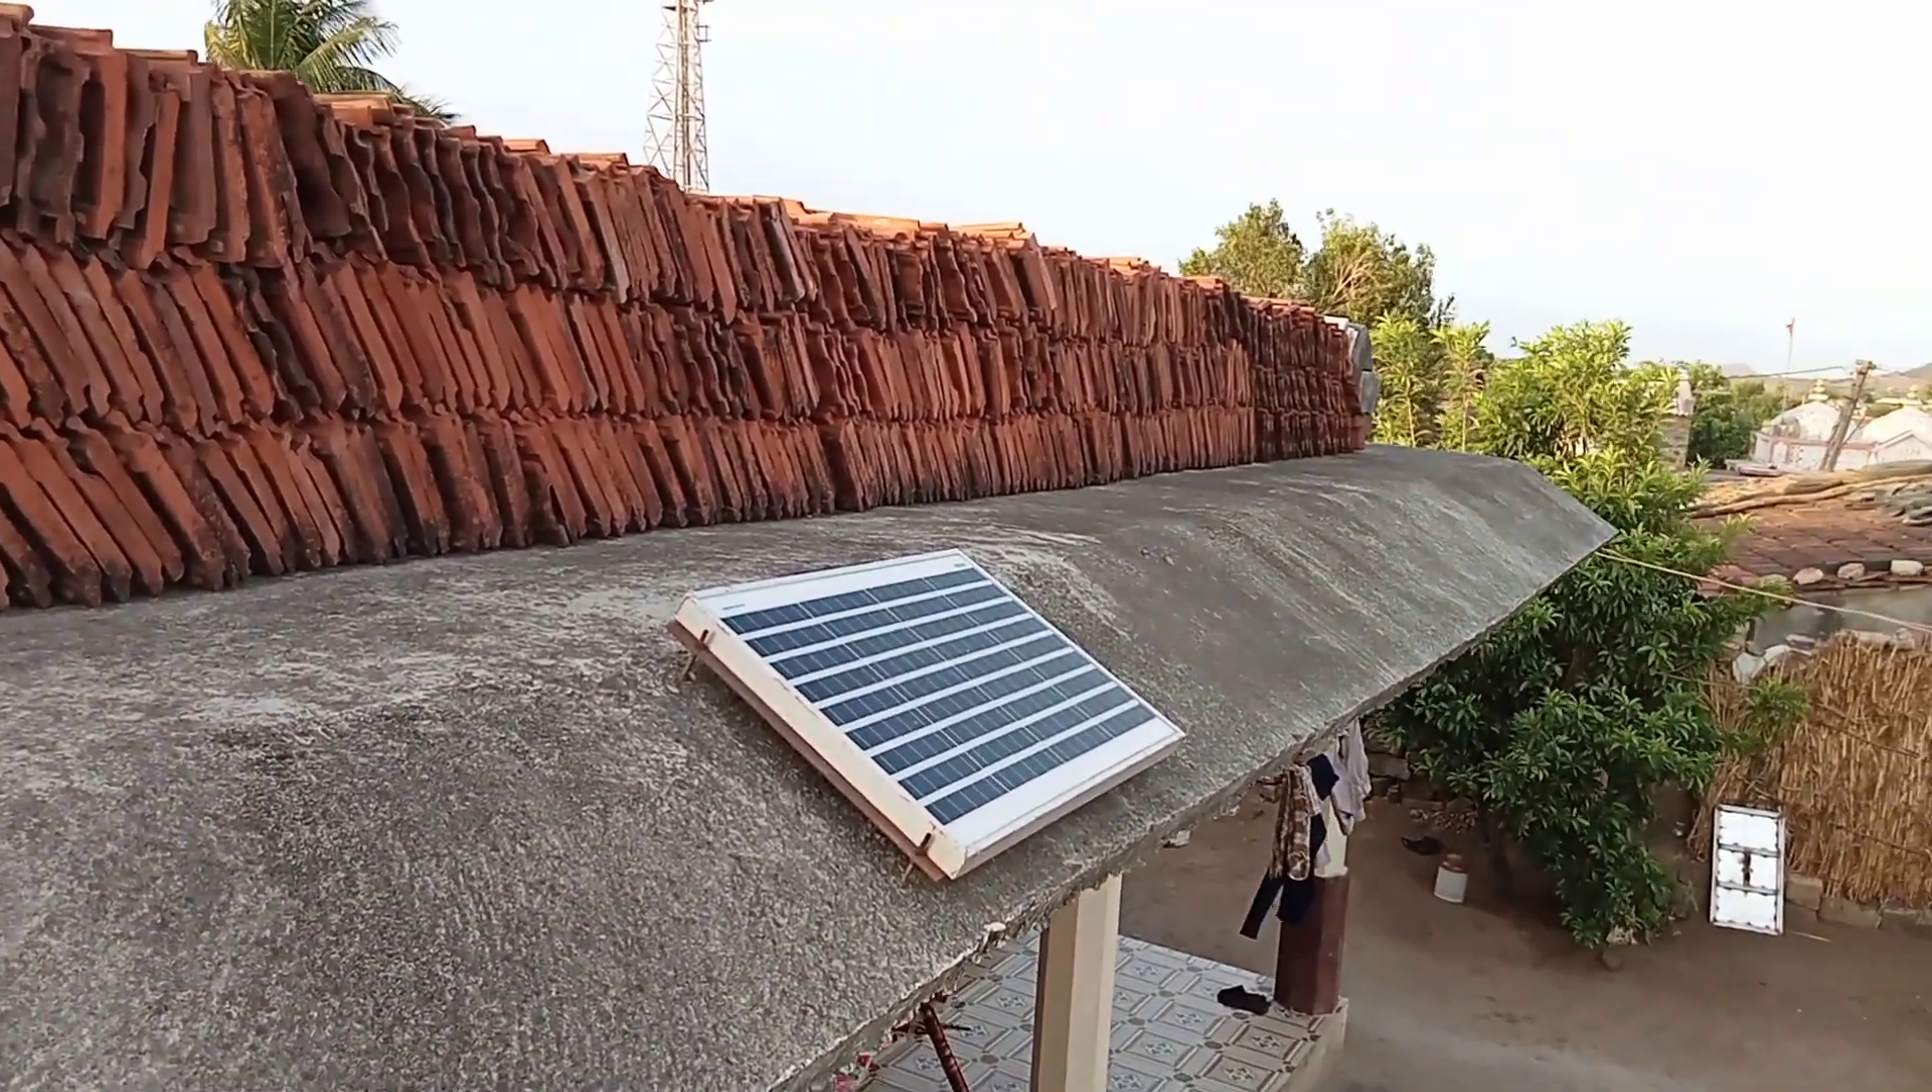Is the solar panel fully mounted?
Yes.